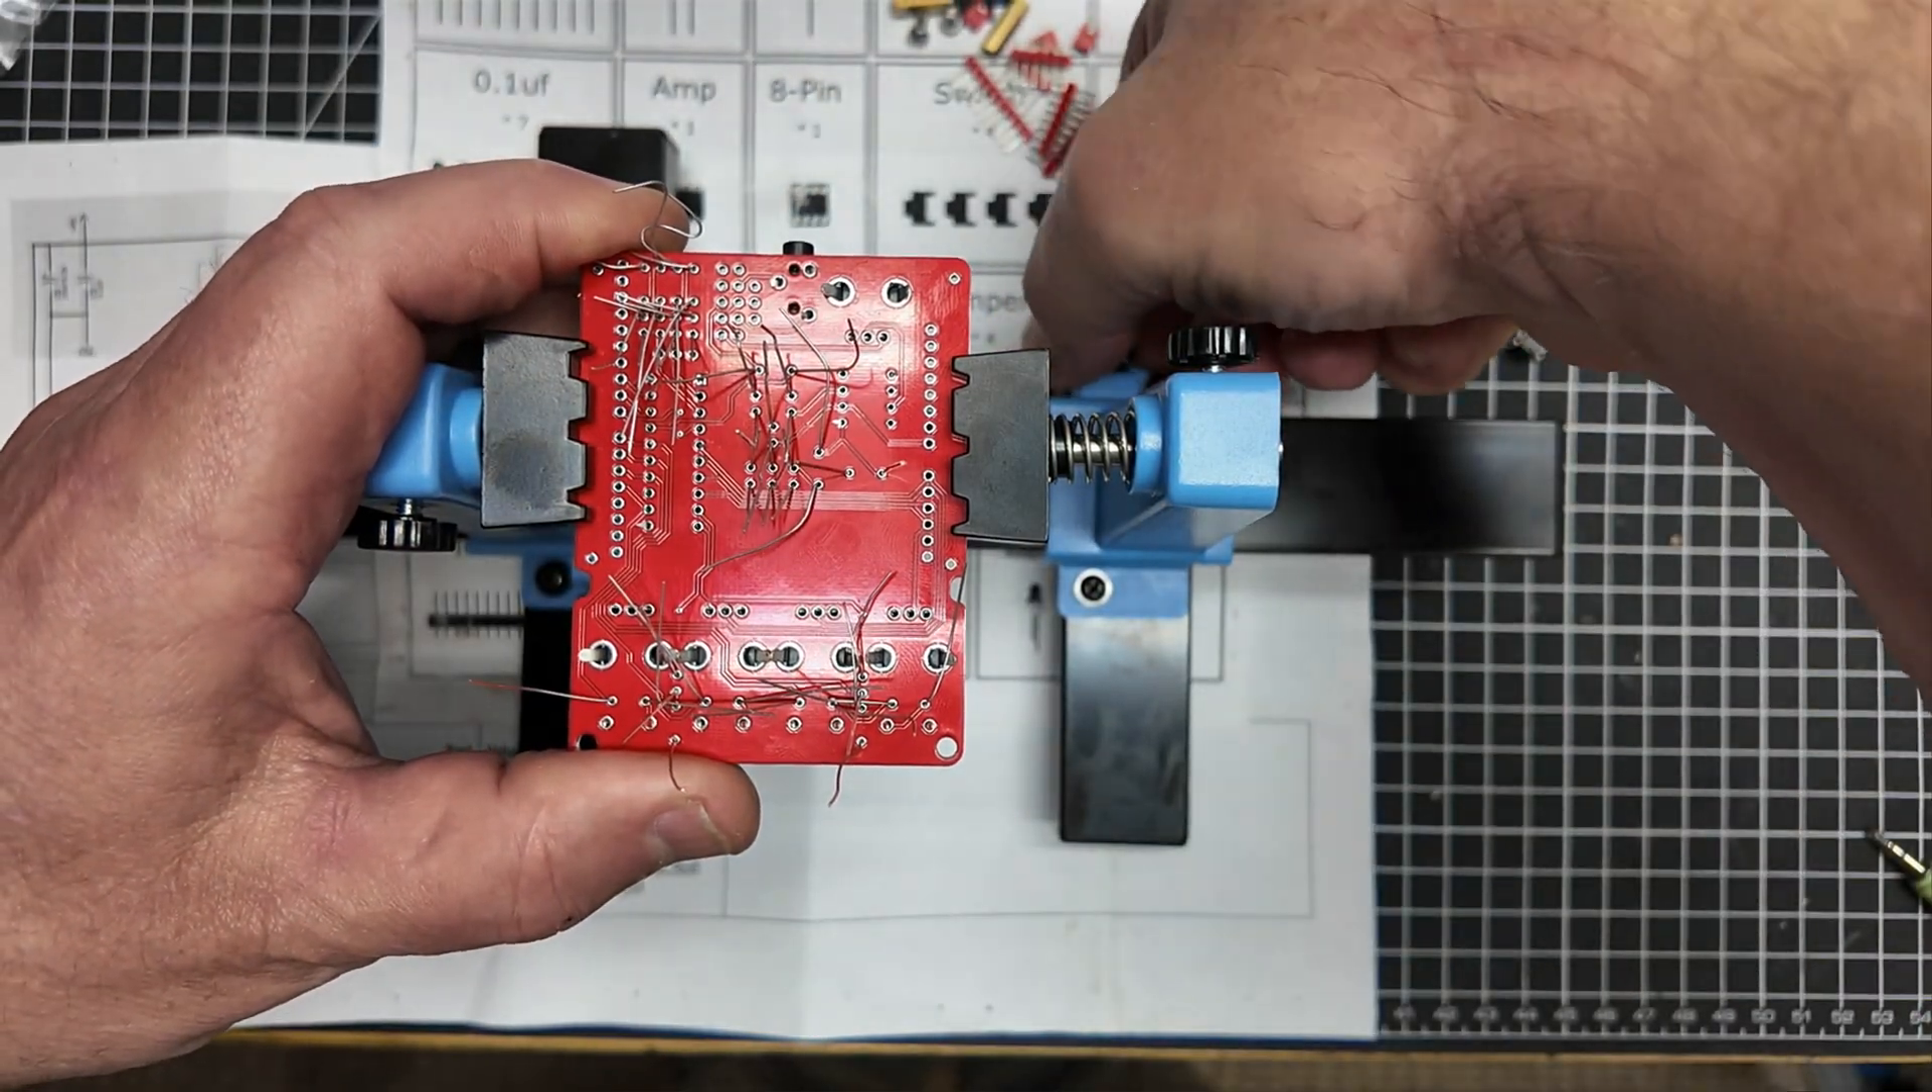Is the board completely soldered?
No.